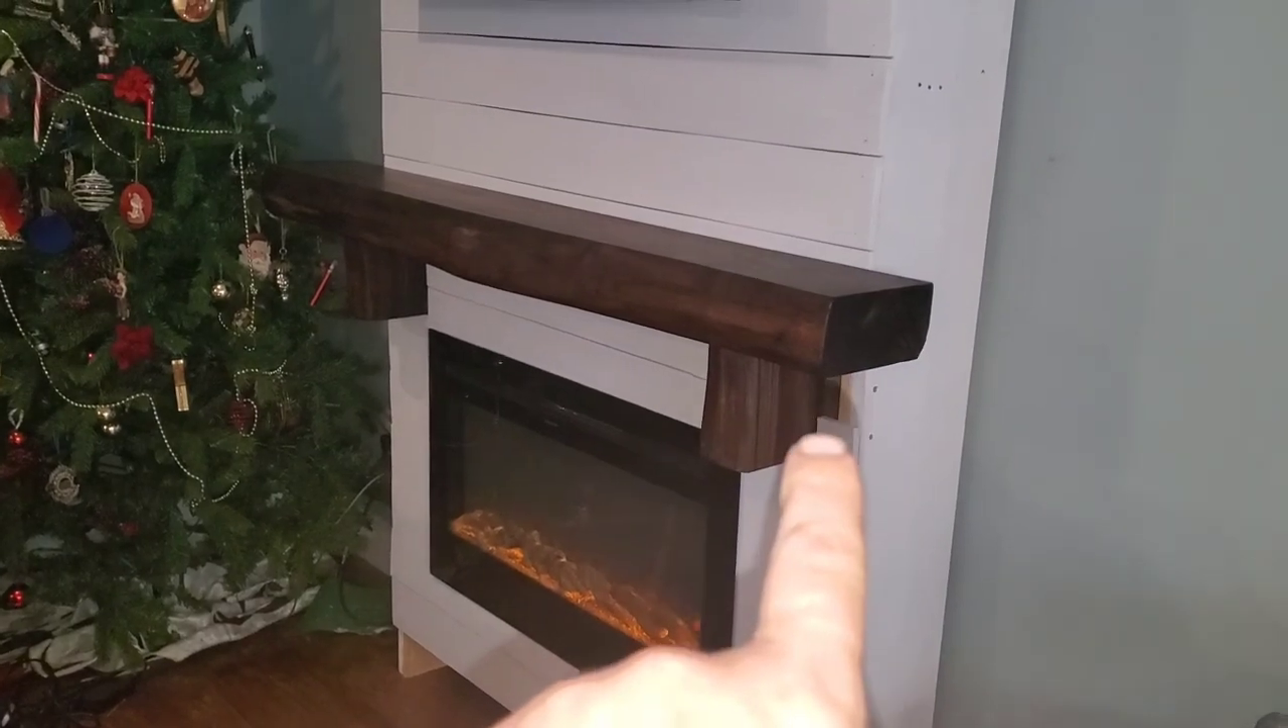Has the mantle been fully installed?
Yes.